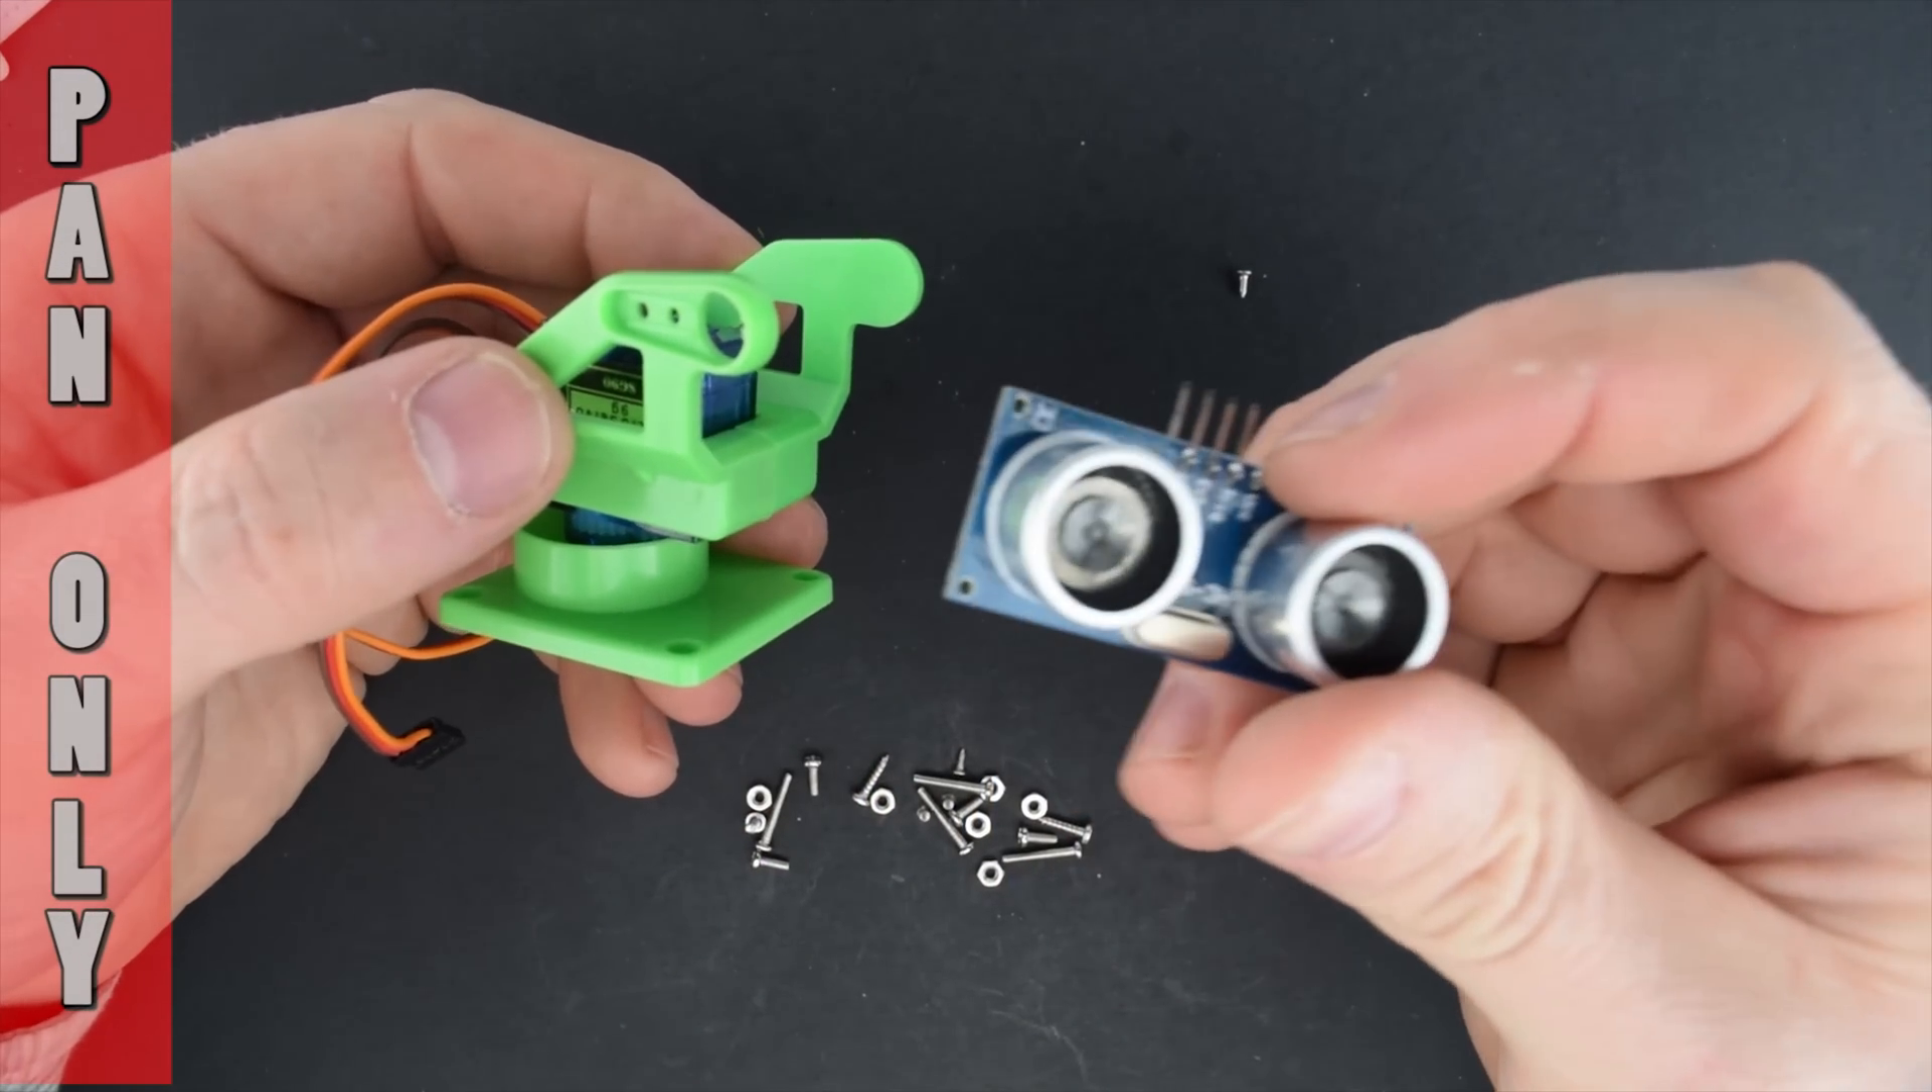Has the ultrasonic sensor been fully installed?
No.